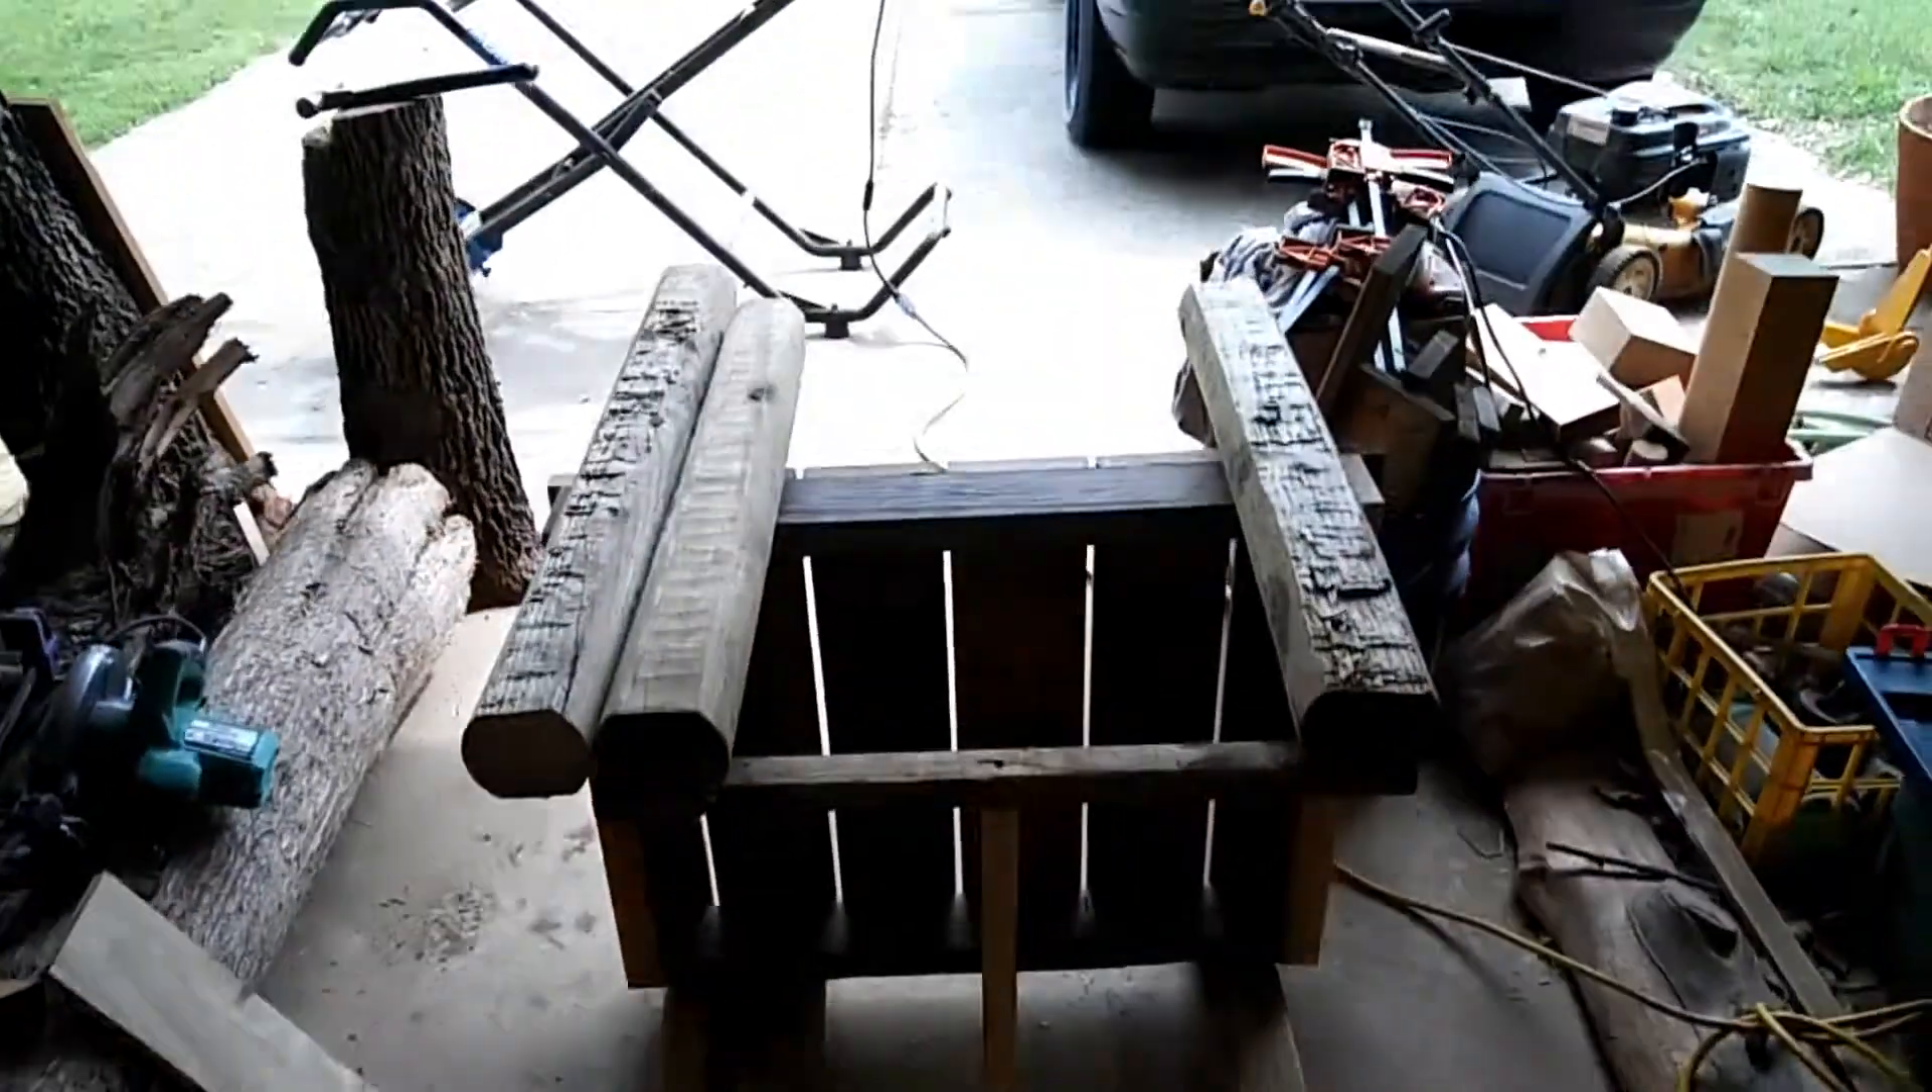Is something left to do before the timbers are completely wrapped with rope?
Yes.